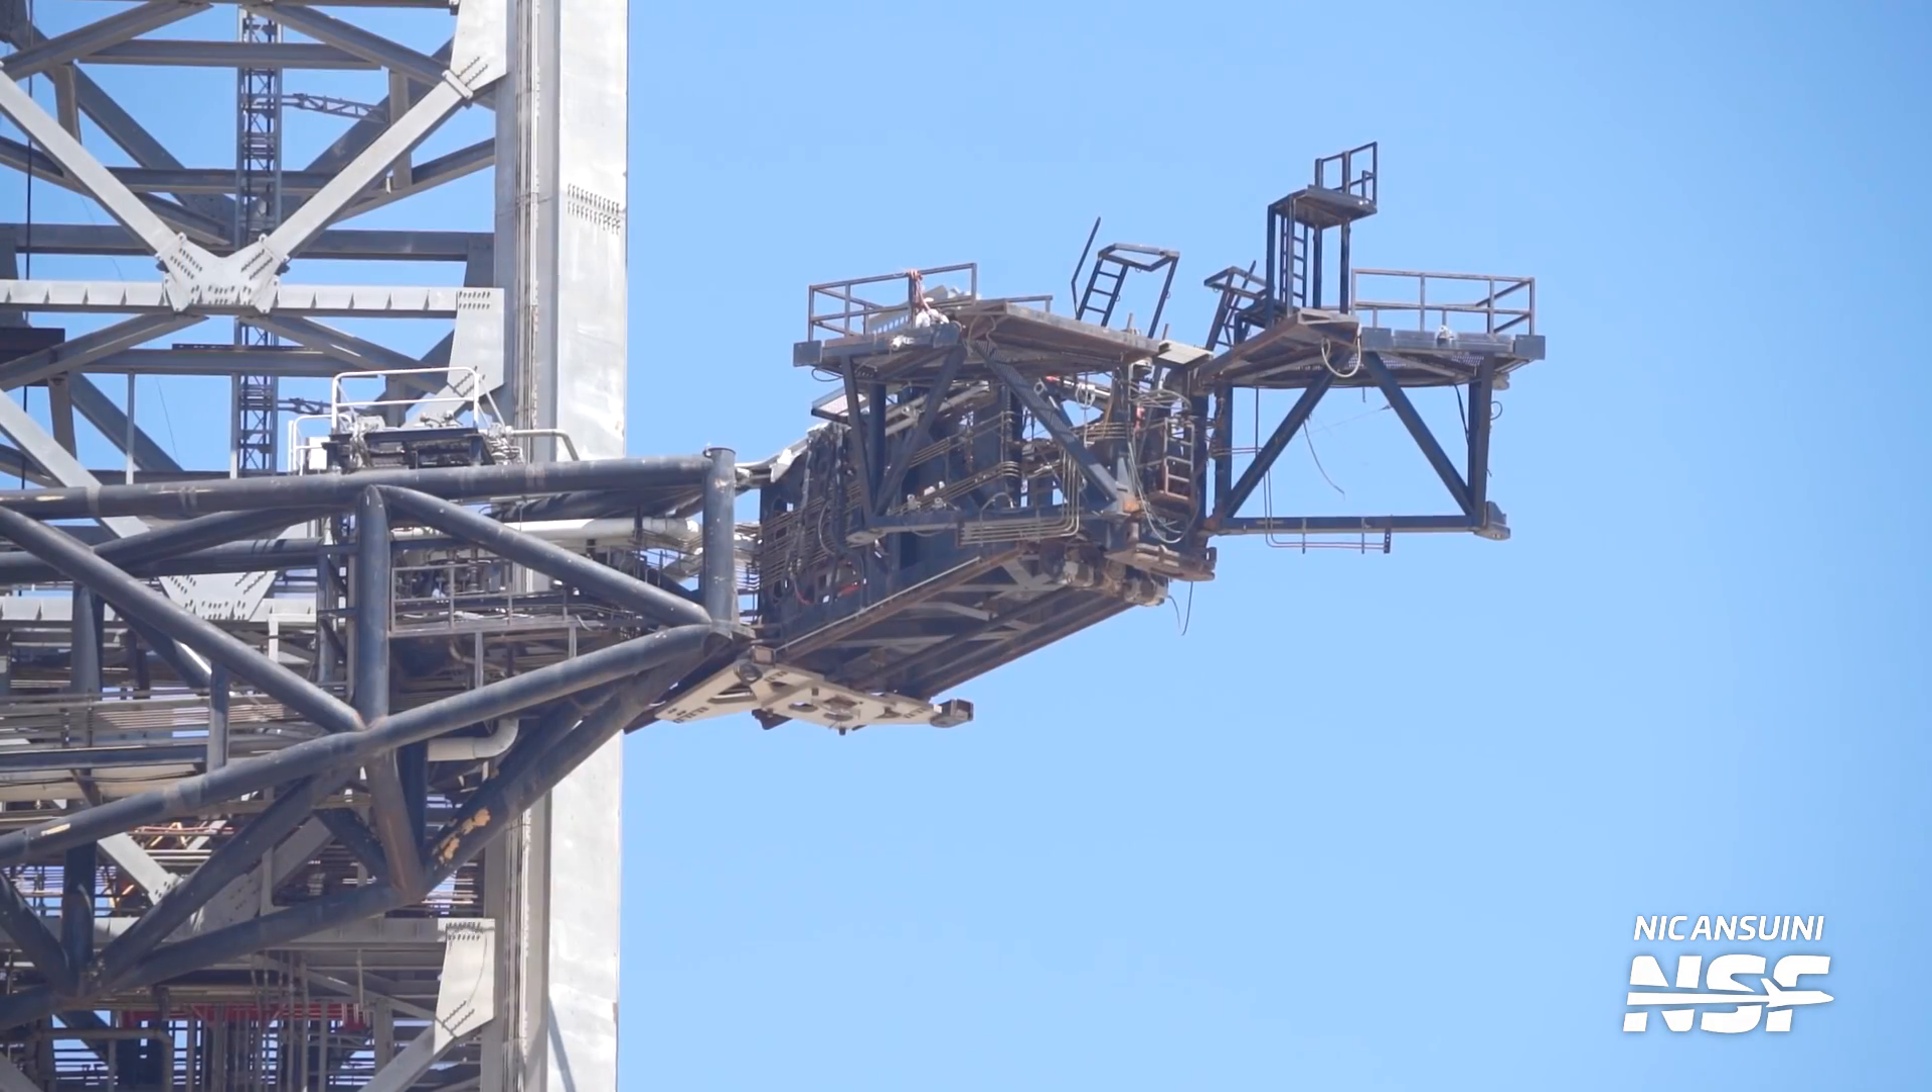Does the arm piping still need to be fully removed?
Yes.